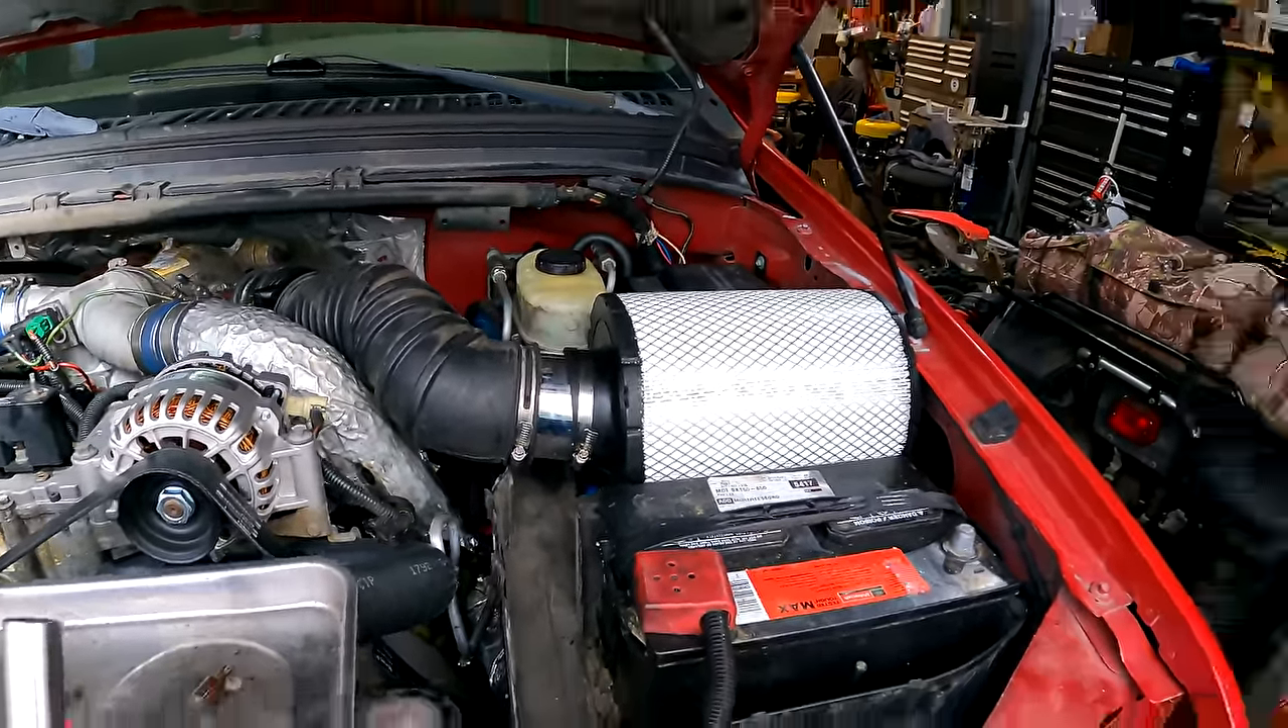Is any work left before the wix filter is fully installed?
No.